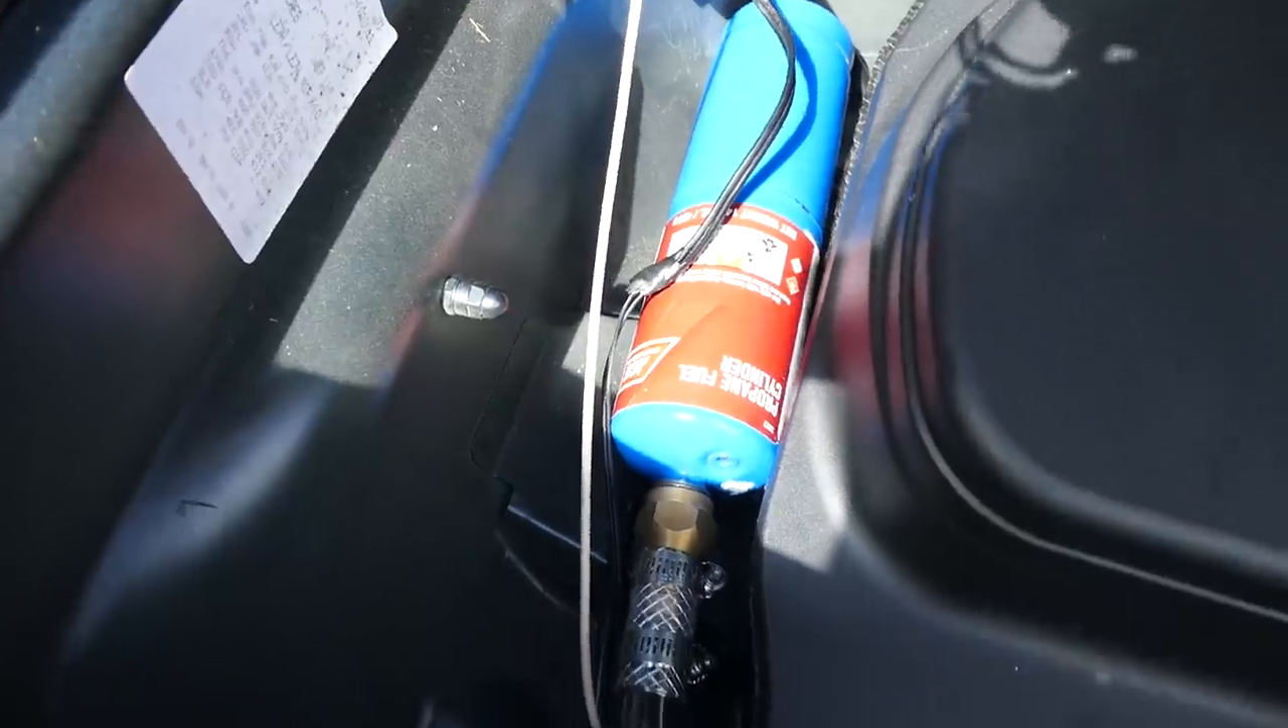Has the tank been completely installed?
Yes.